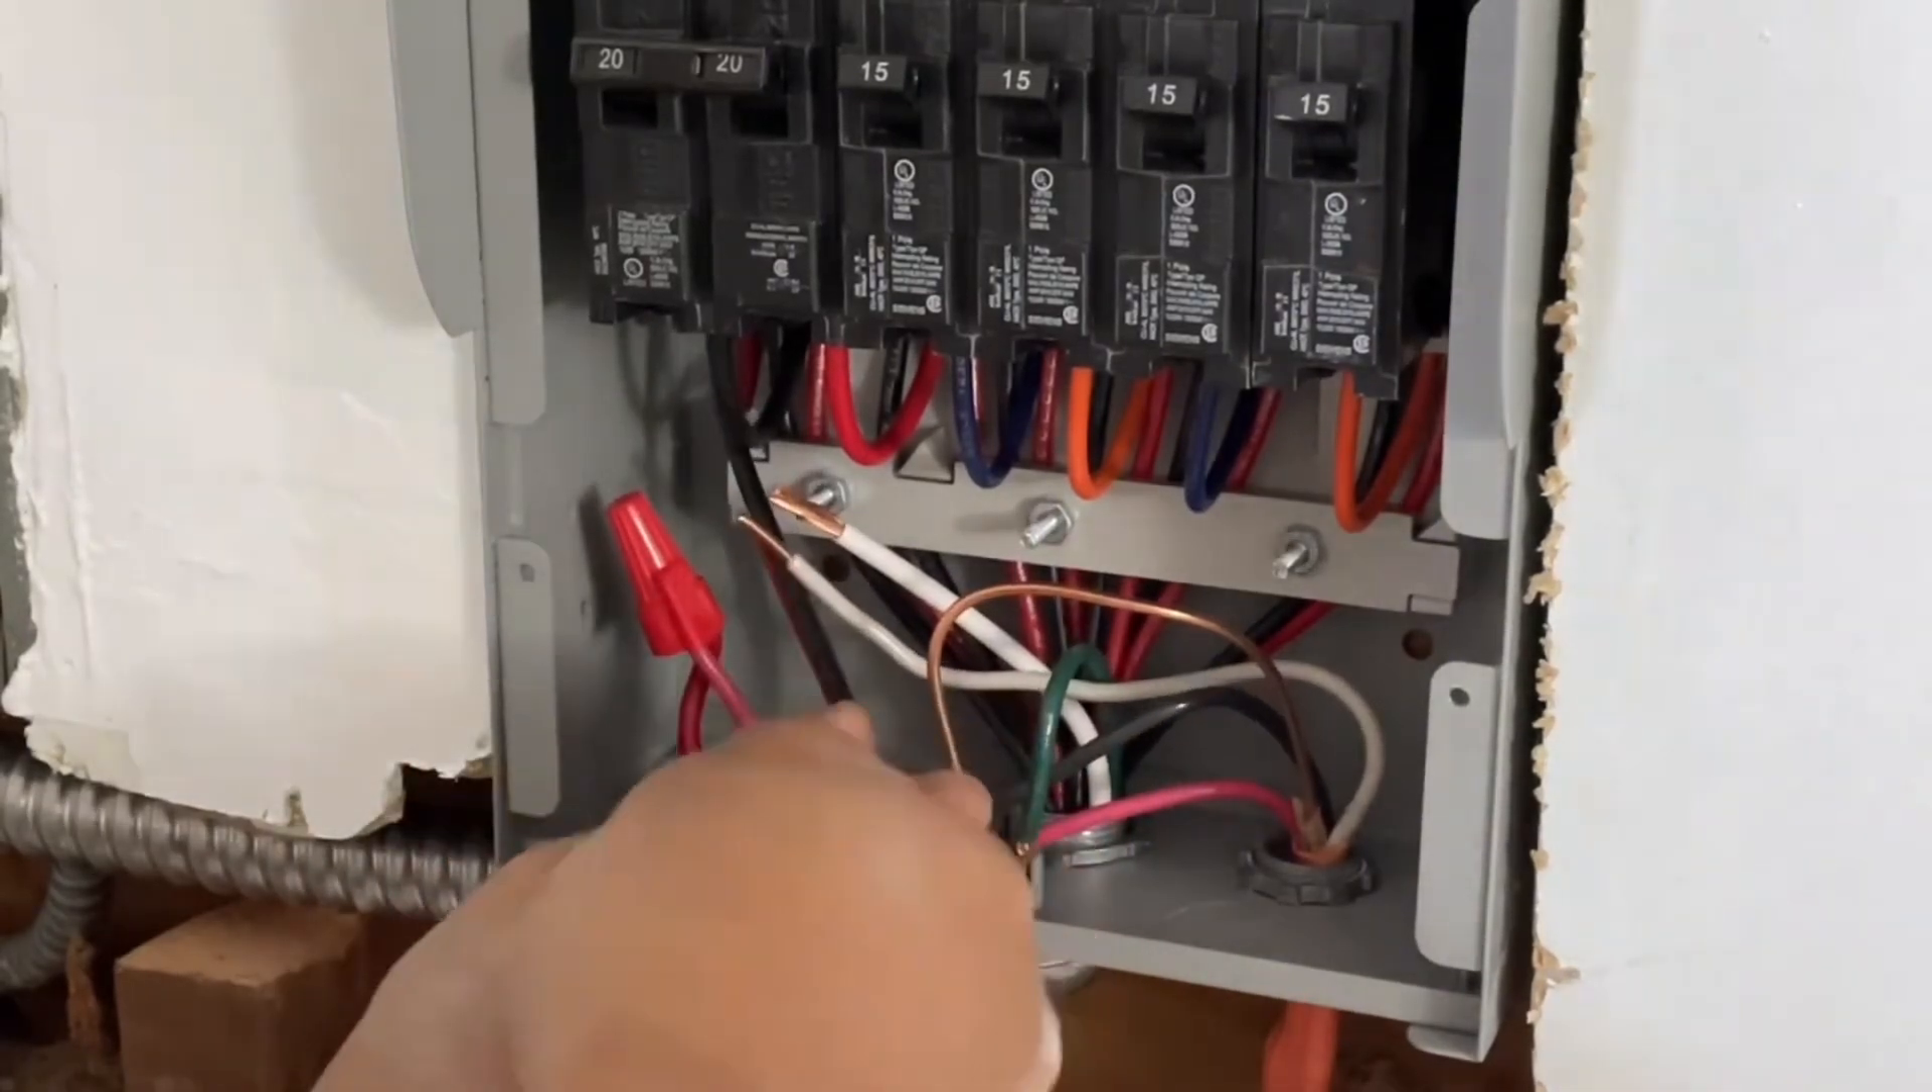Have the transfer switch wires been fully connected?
No.